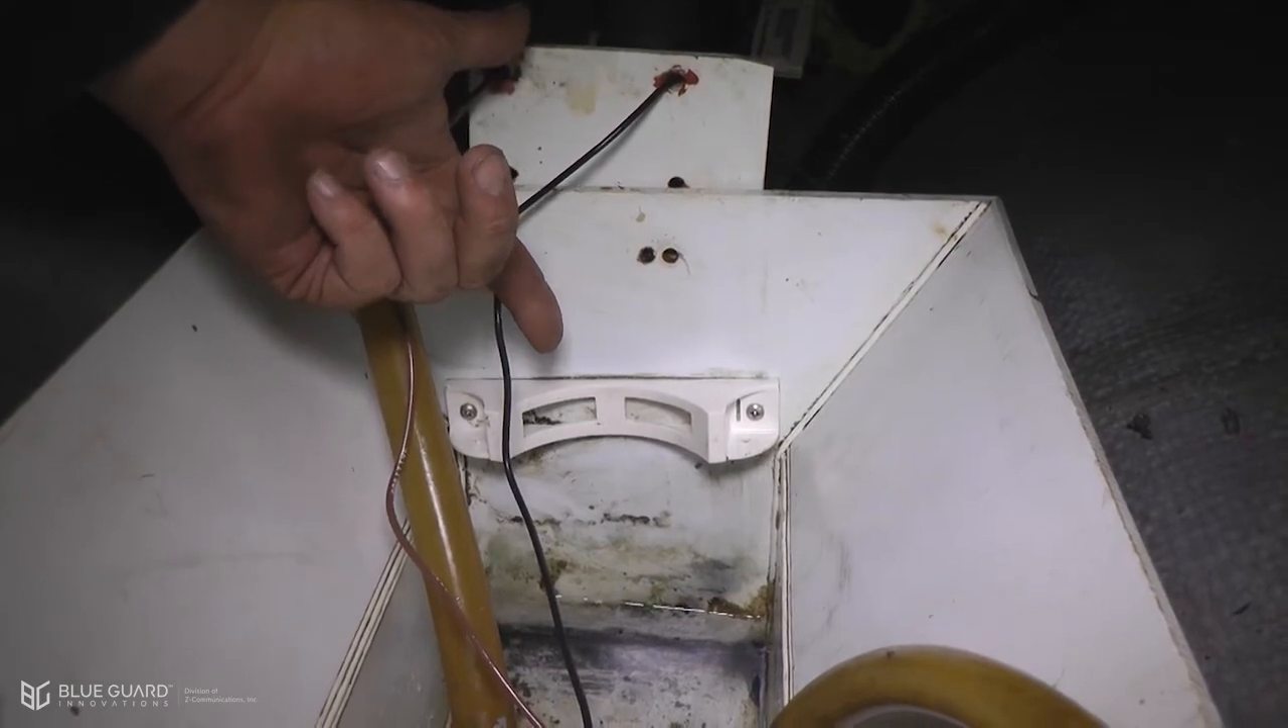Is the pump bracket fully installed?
Yes.